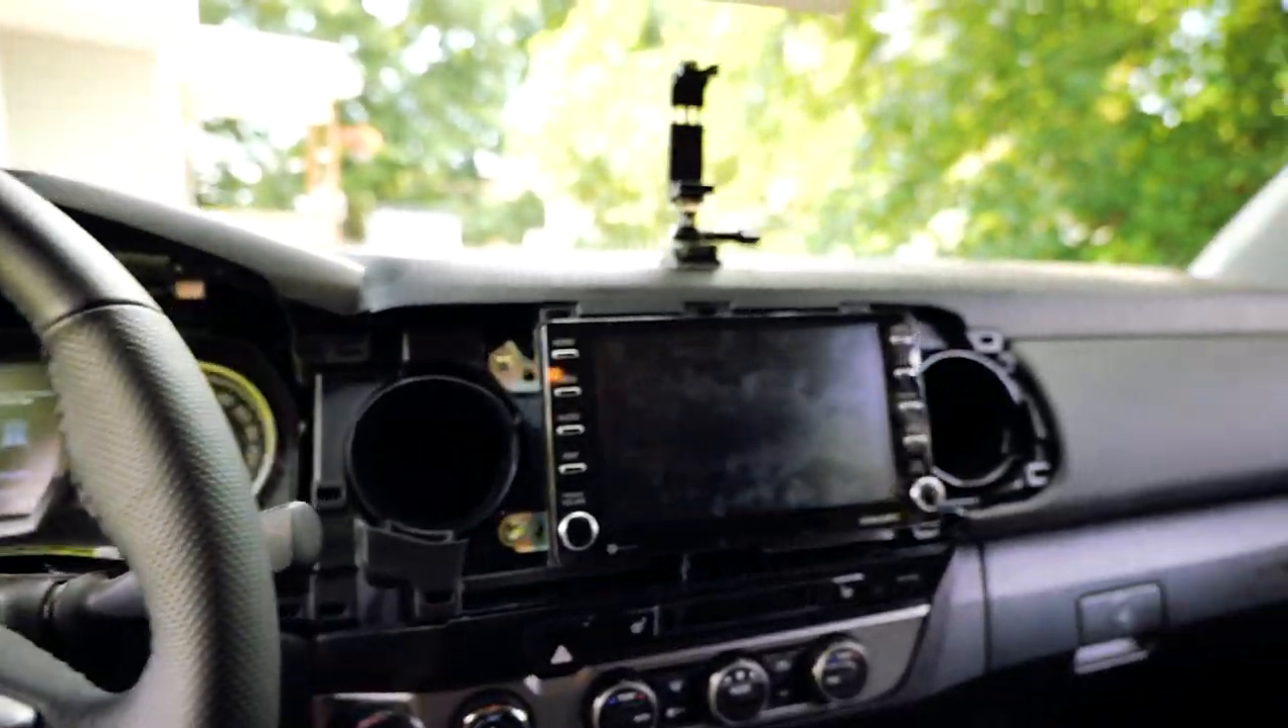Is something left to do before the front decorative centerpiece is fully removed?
No.